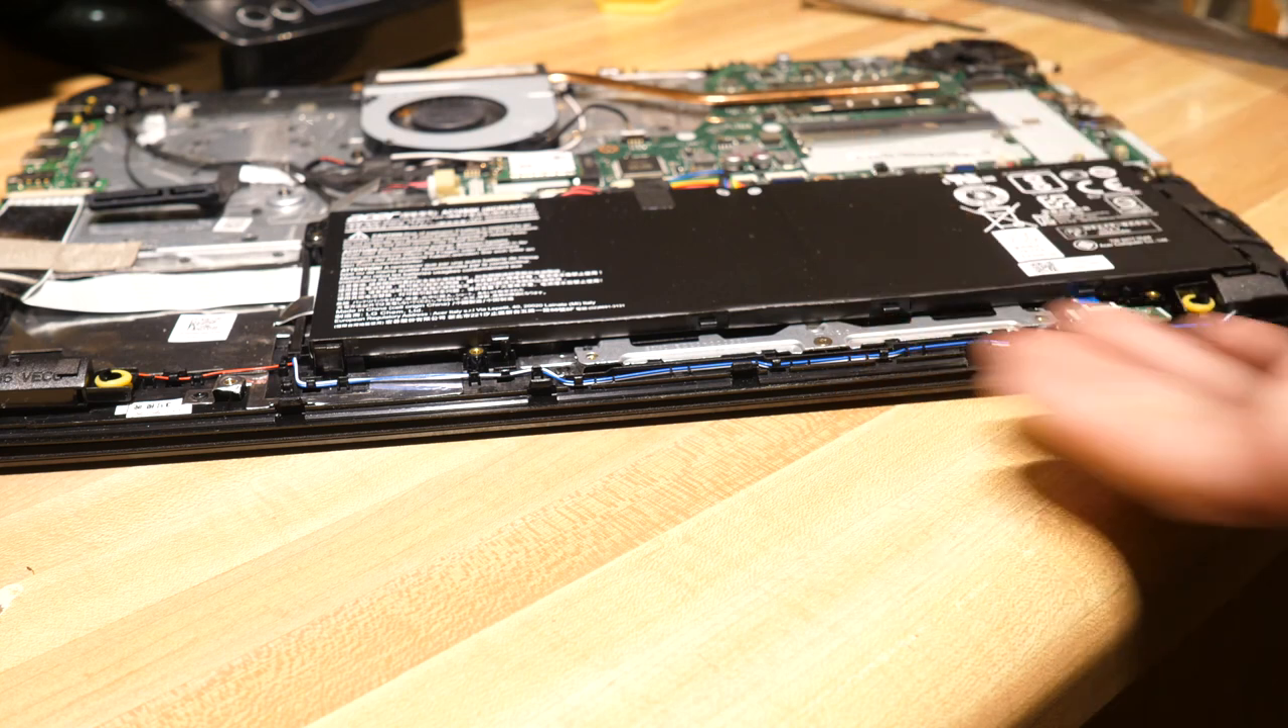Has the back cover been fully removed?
Yes.